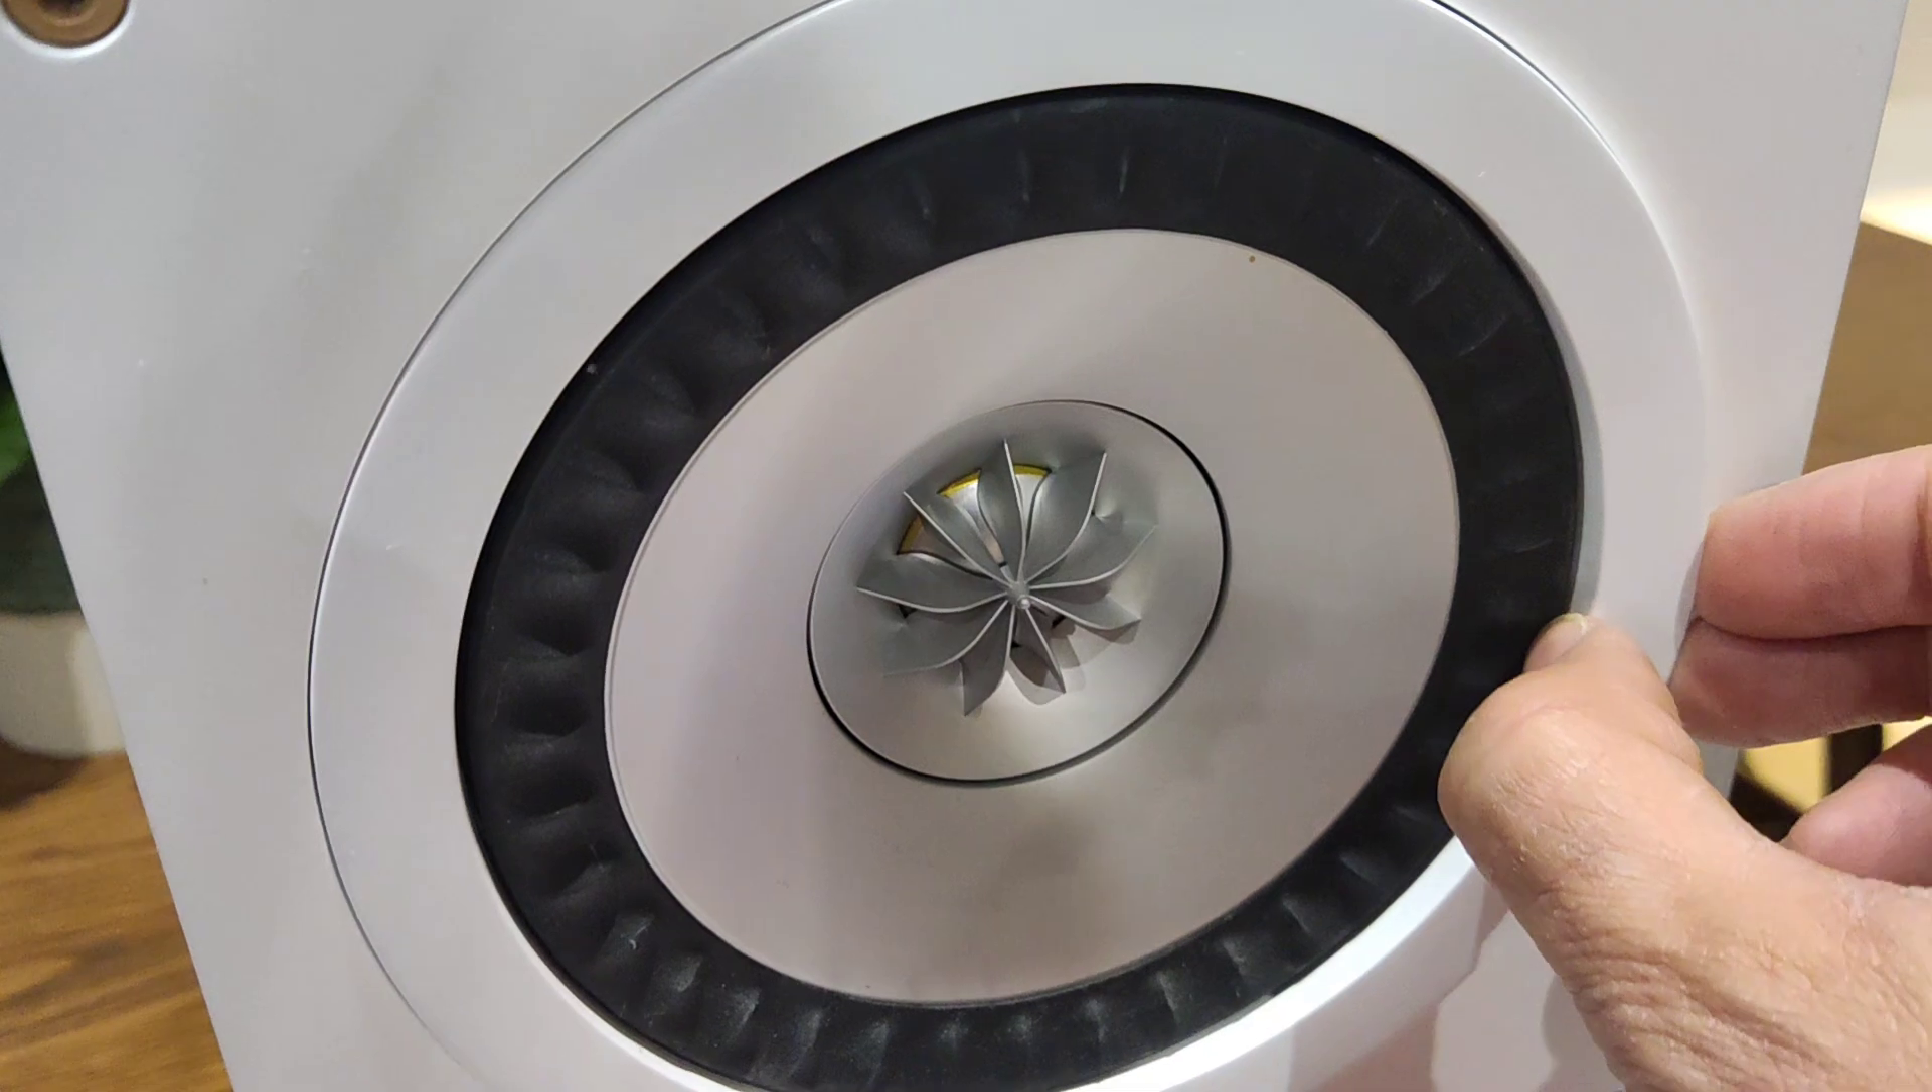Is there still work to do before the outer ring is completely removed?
Yes.